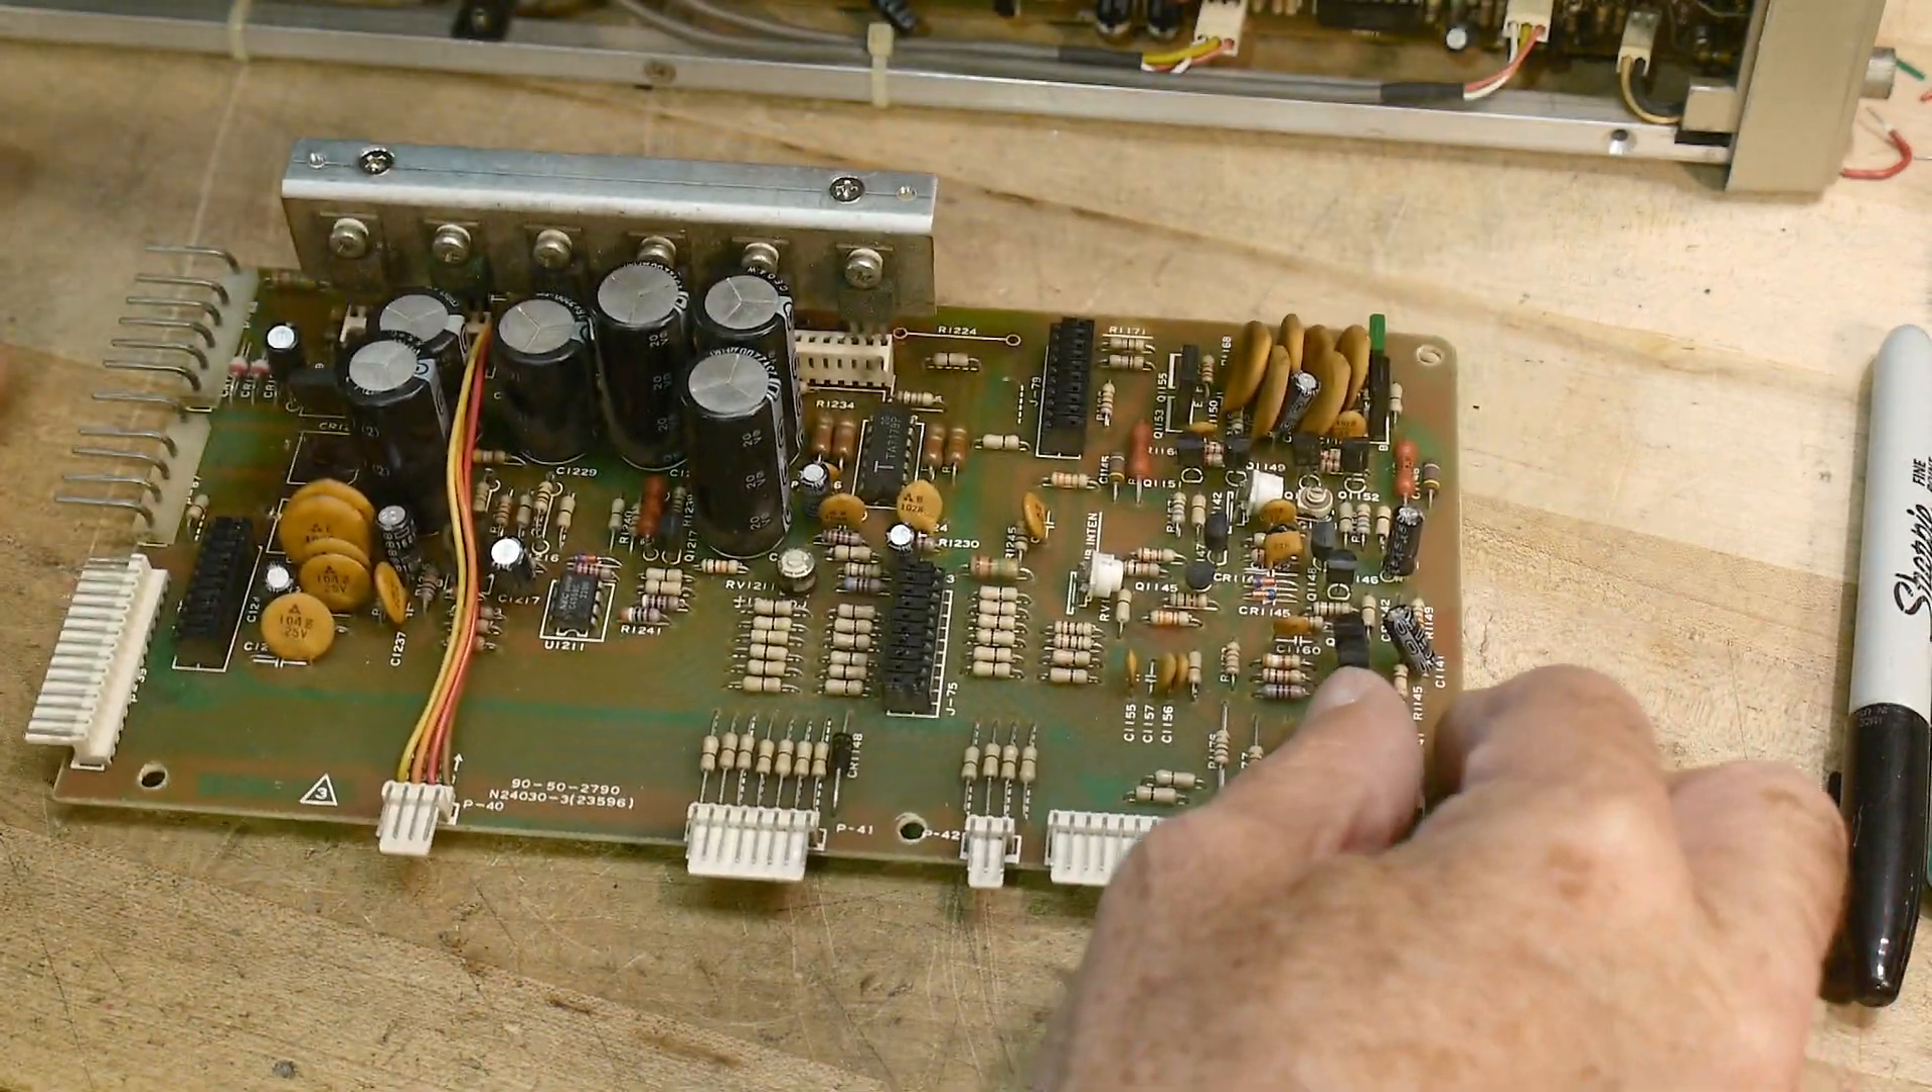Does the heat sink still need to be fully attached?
No.